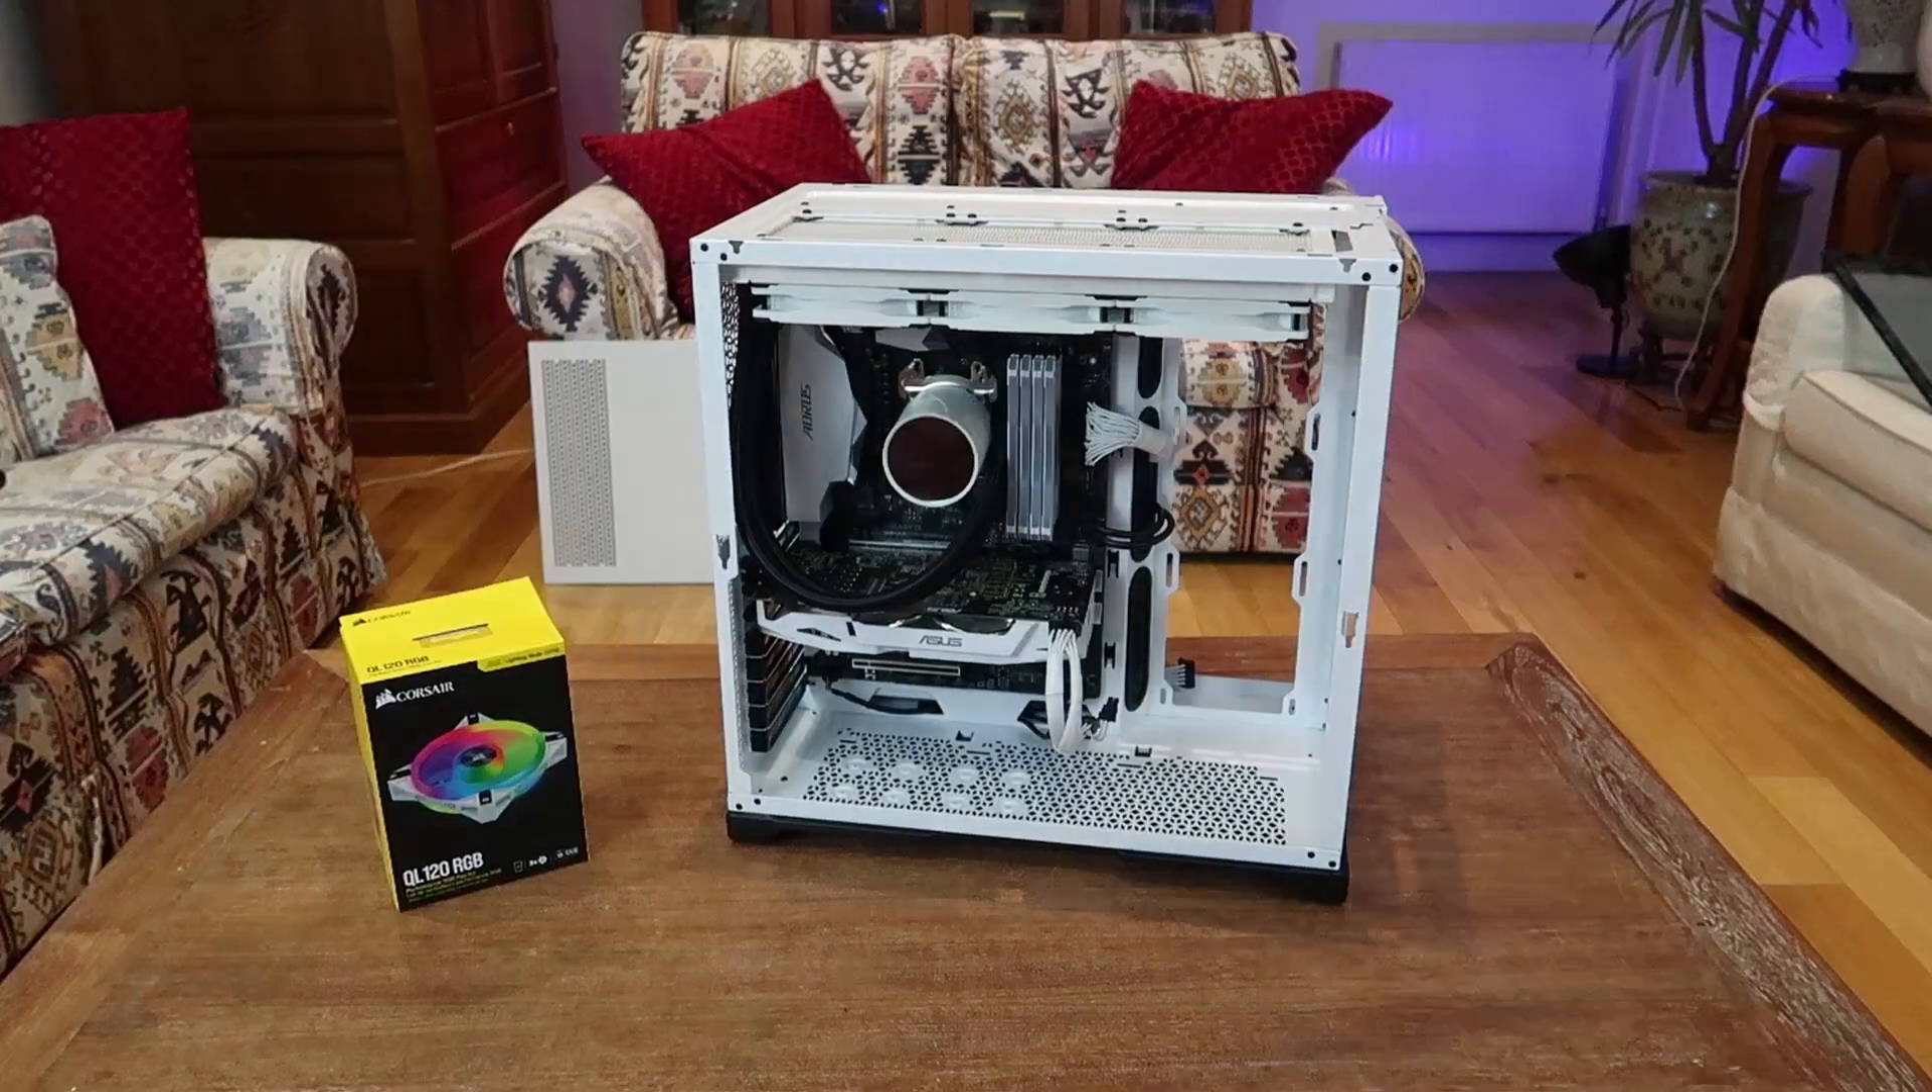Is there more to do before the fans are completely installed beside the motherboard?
Yes.